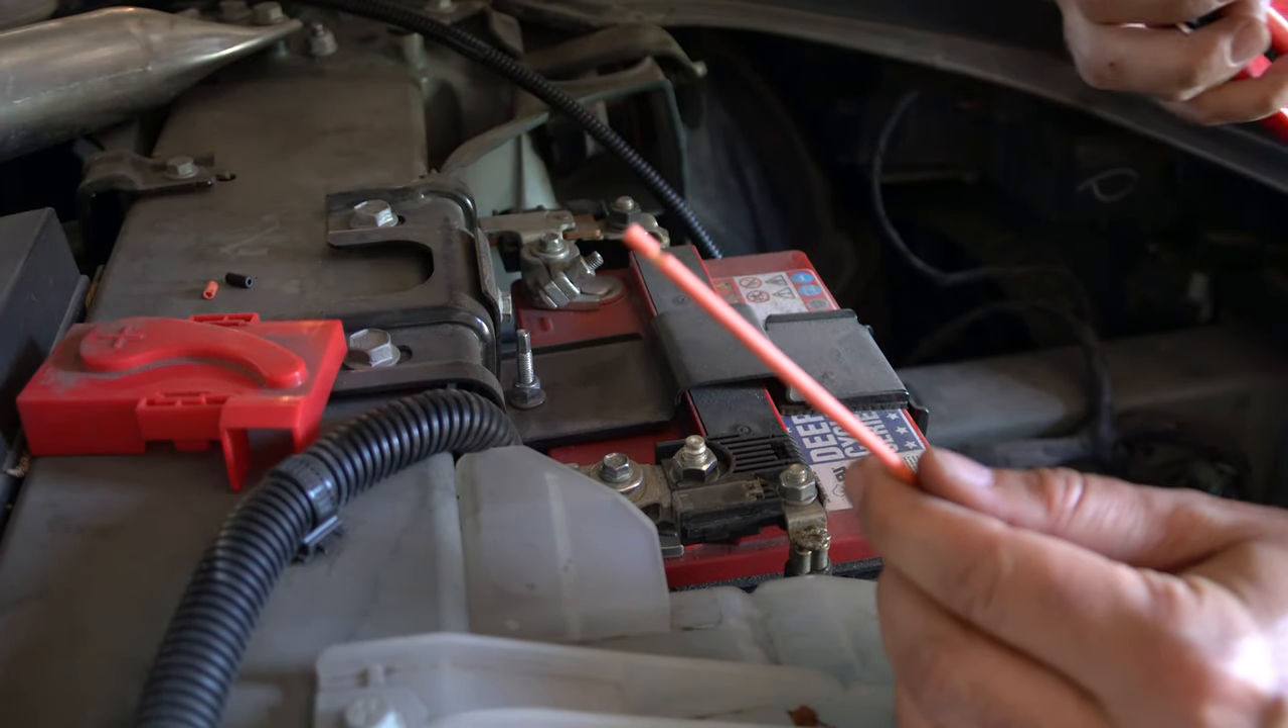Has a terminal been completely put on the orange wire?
No.